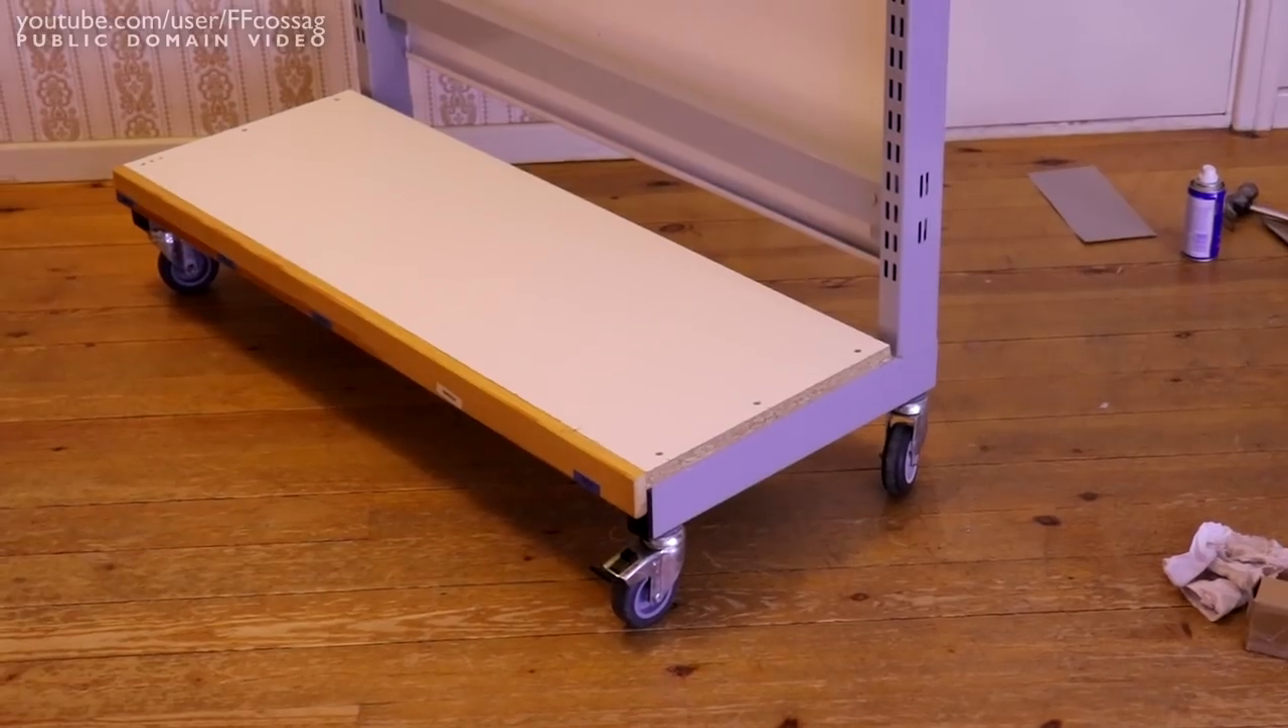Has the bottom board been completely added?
Yes.